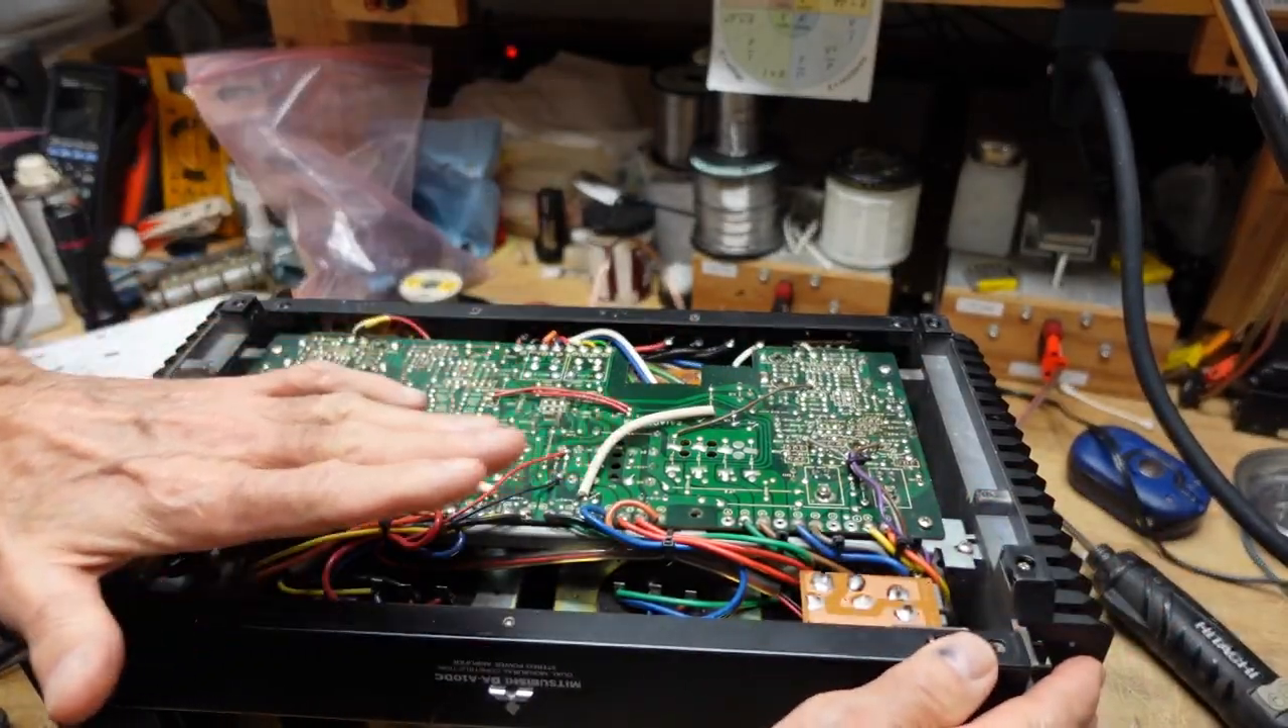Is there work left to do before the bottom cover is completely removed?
No.